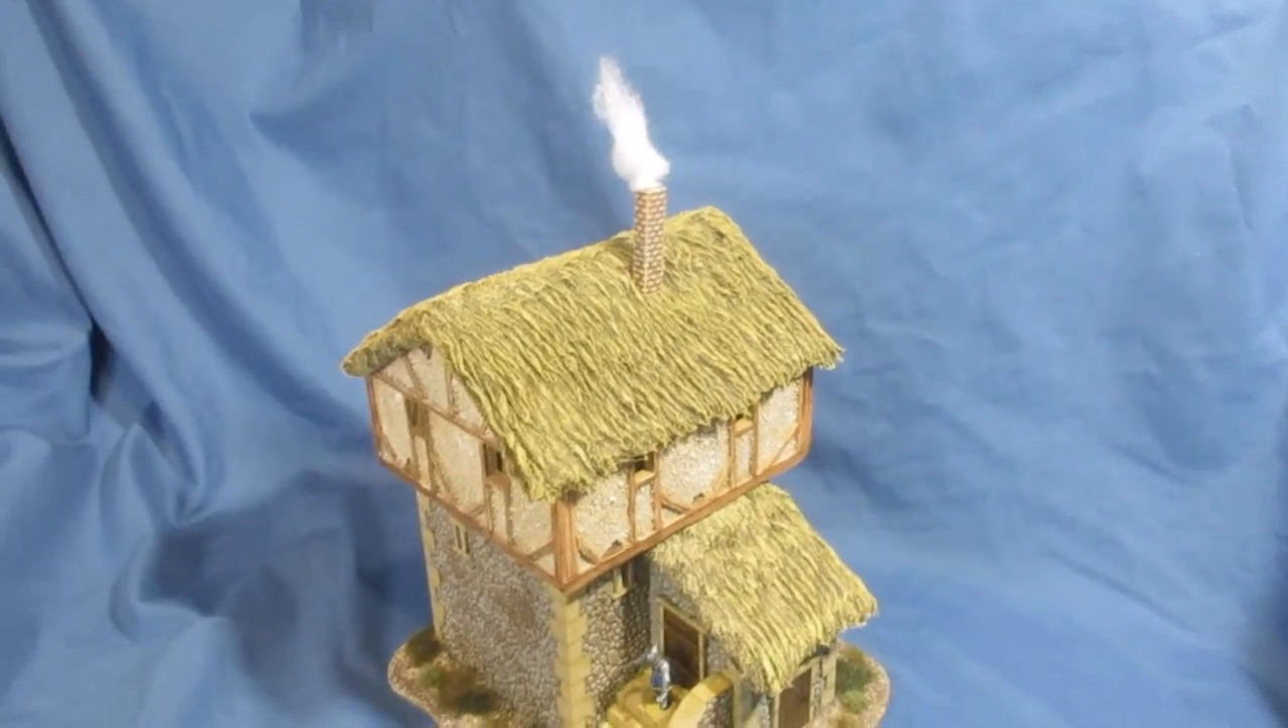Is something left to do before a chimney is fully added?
No.